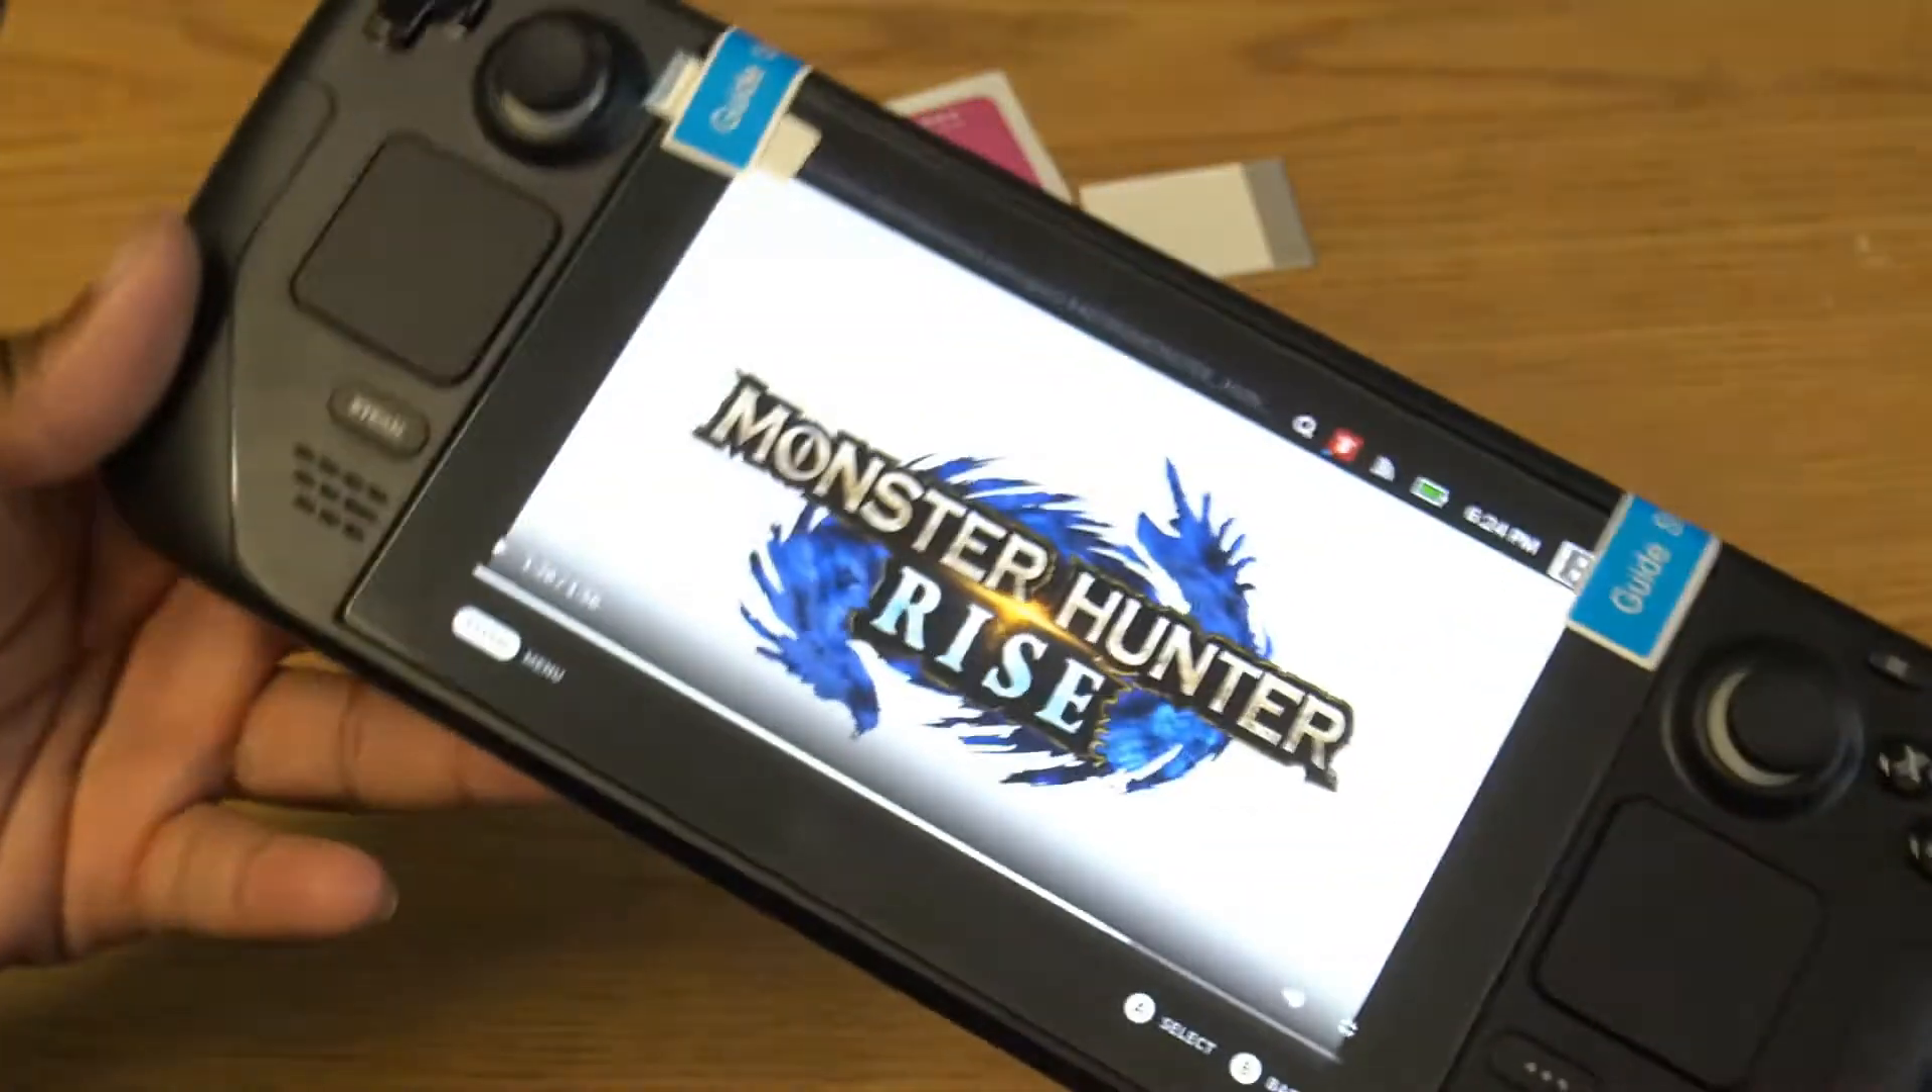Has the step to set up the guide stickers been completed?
Yes.